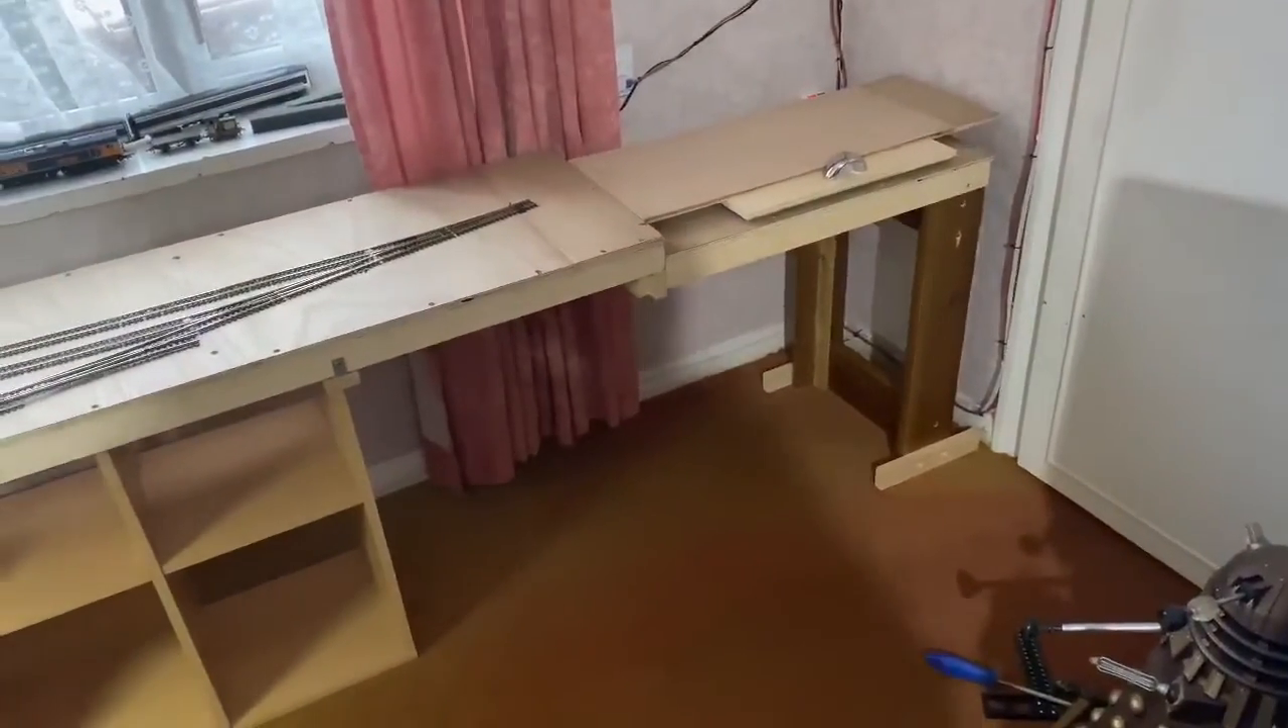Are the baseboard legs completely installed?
Yes.